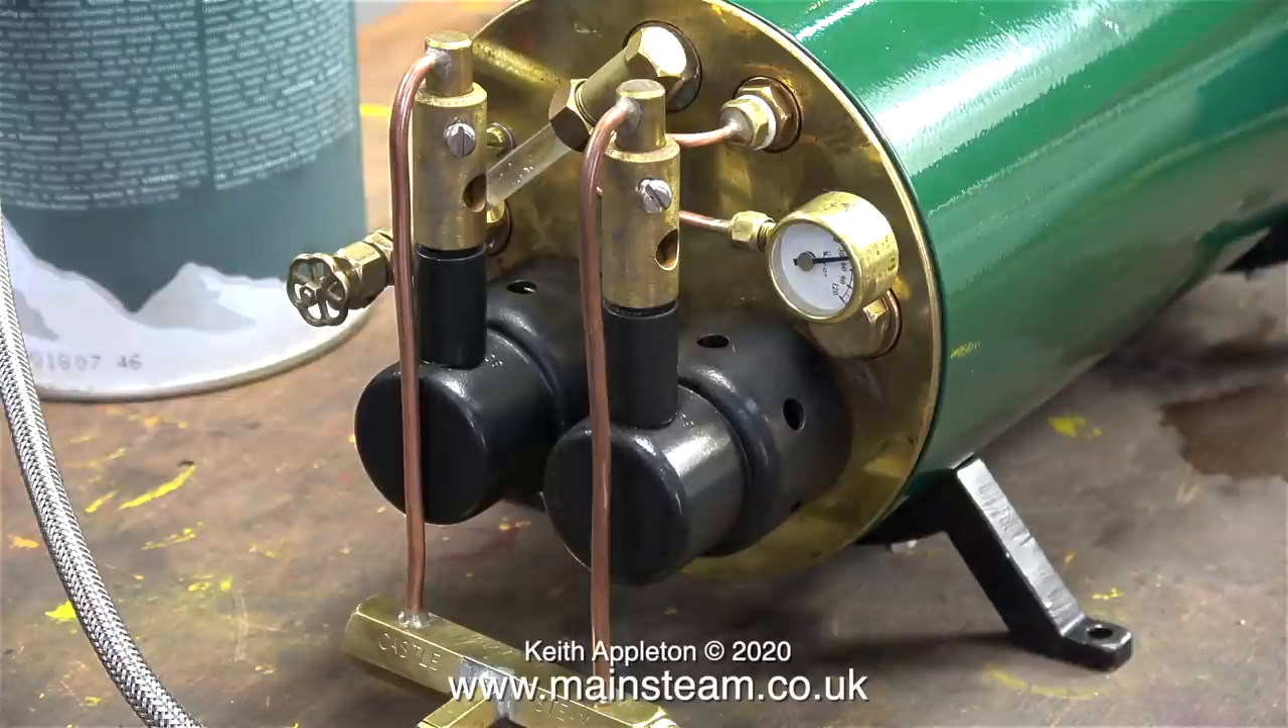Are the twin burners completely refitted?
Yes.